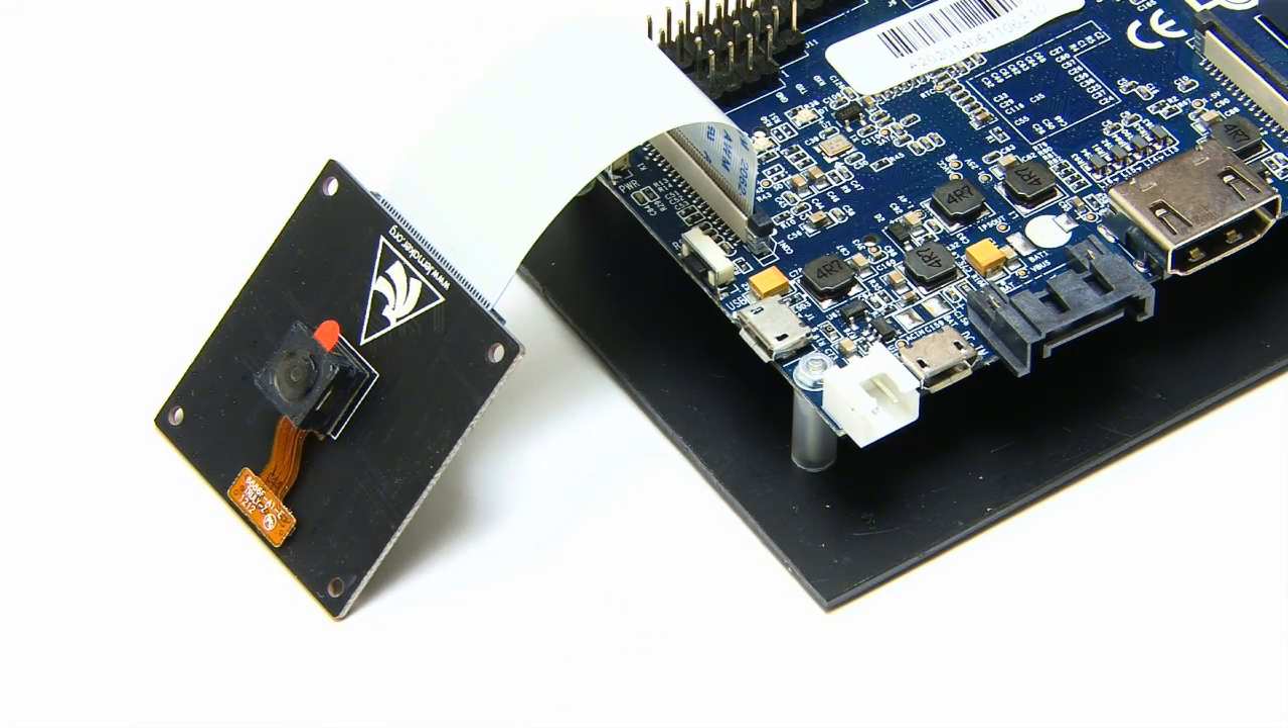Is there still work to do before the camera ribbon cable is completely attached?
No.